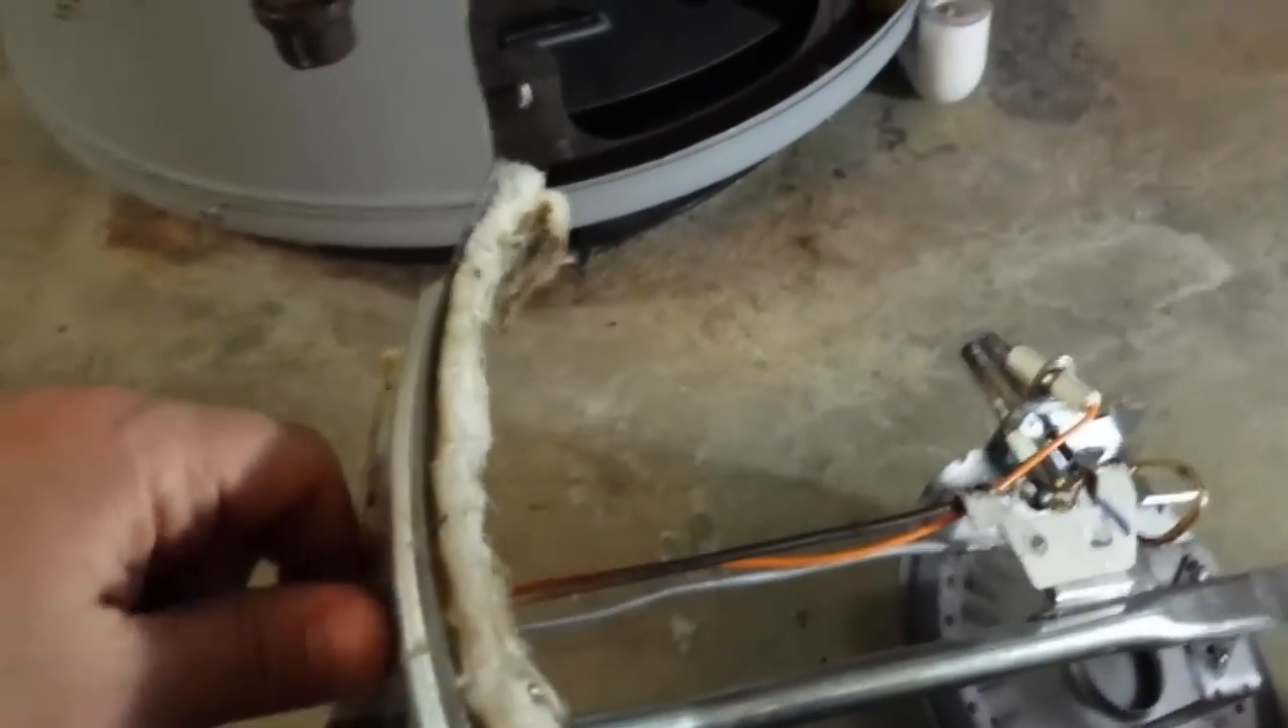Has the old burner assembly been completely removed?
Yes.